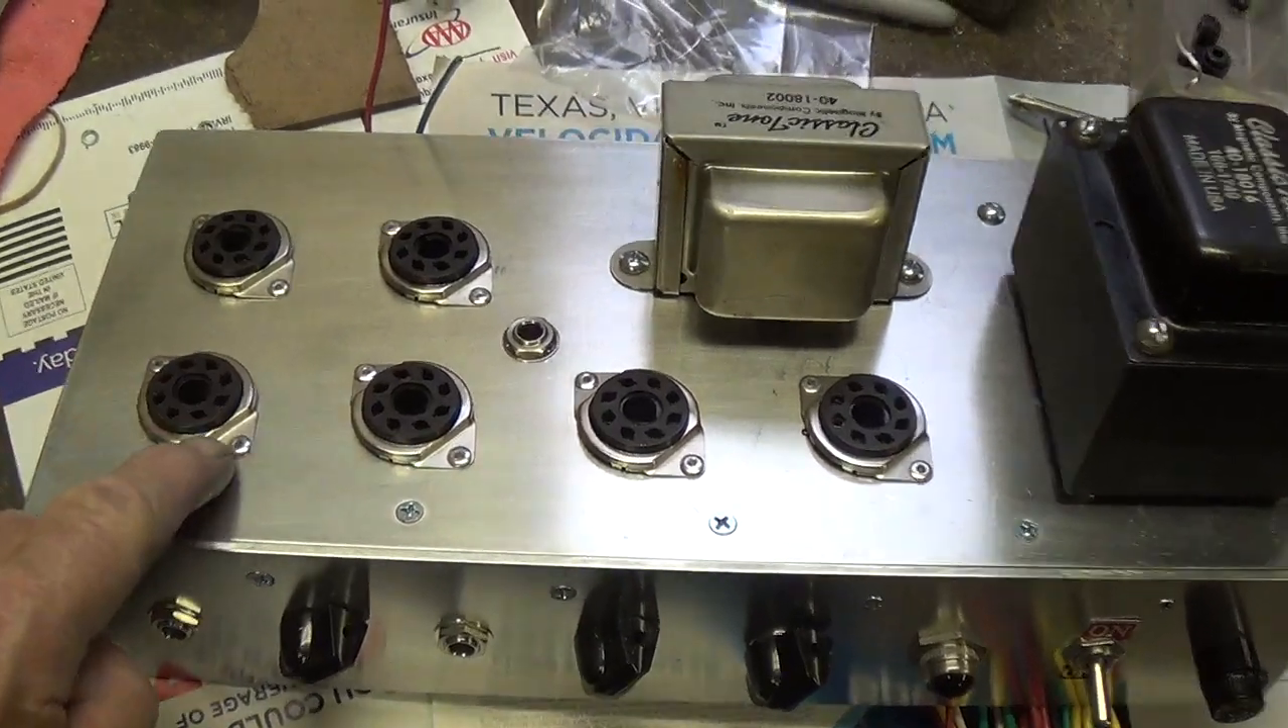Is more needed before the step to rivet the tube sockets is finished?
No.